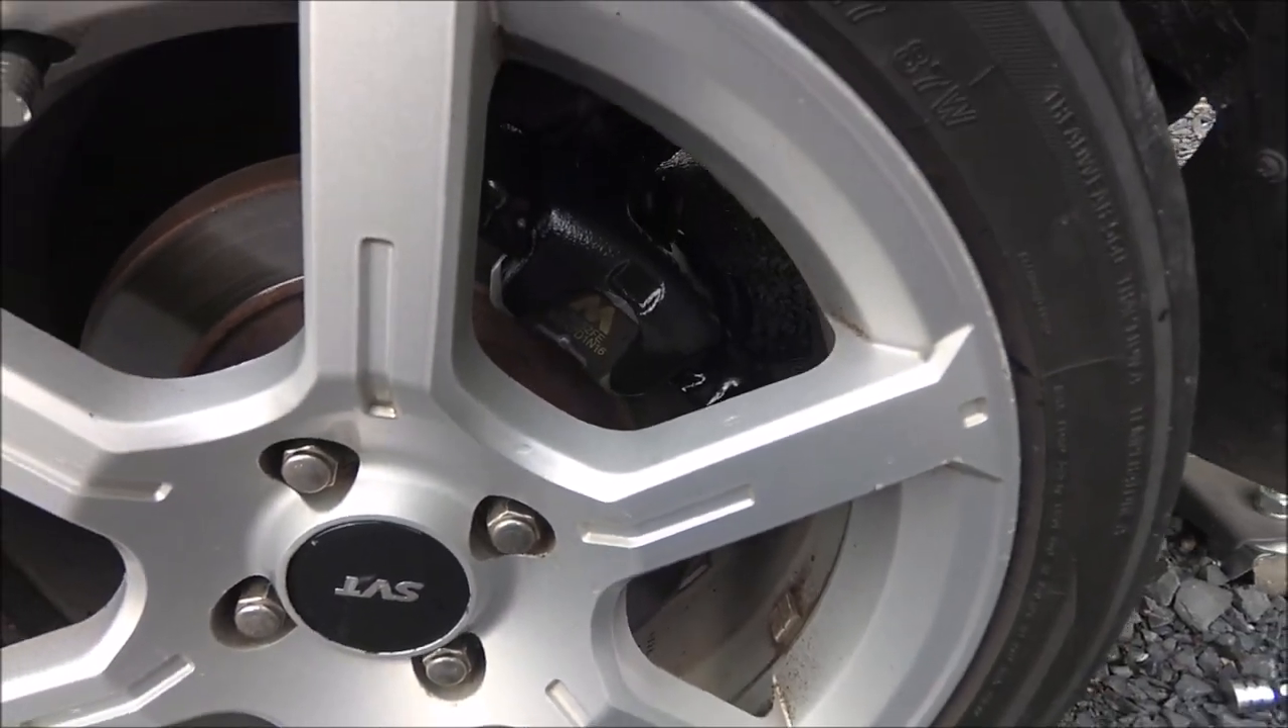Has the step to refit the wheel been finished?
Yes.